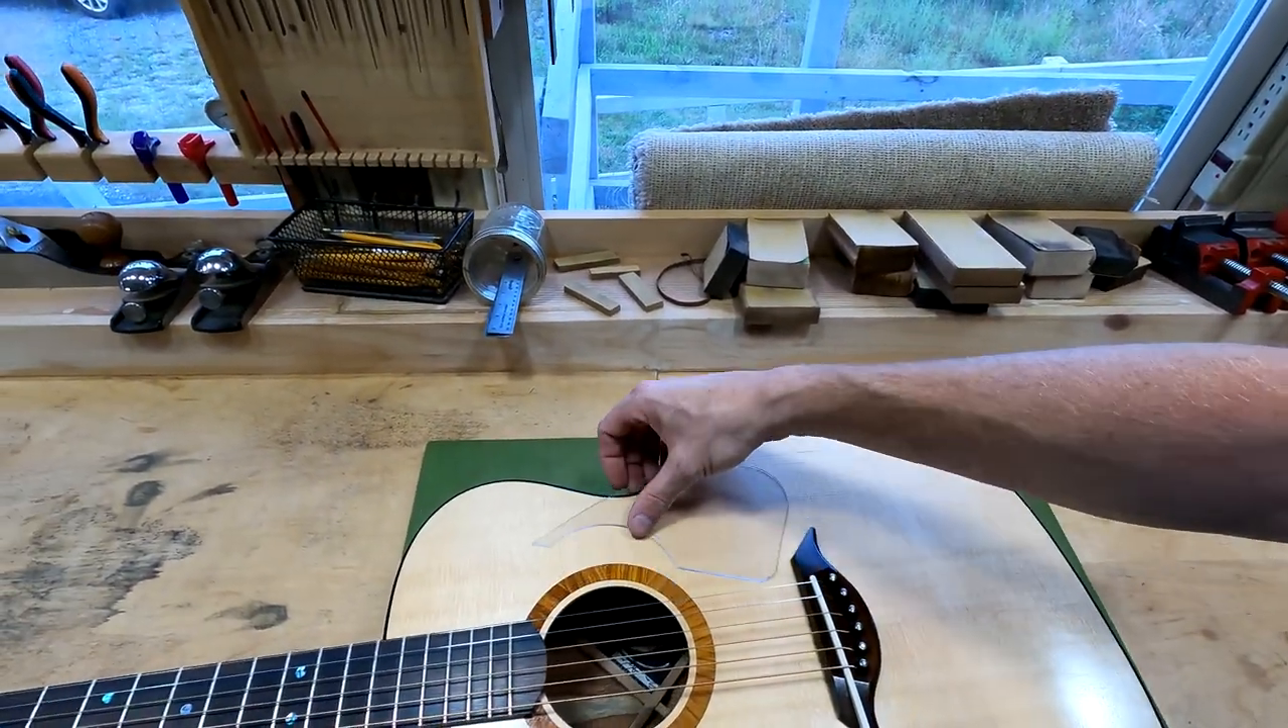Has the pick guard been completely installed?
No.